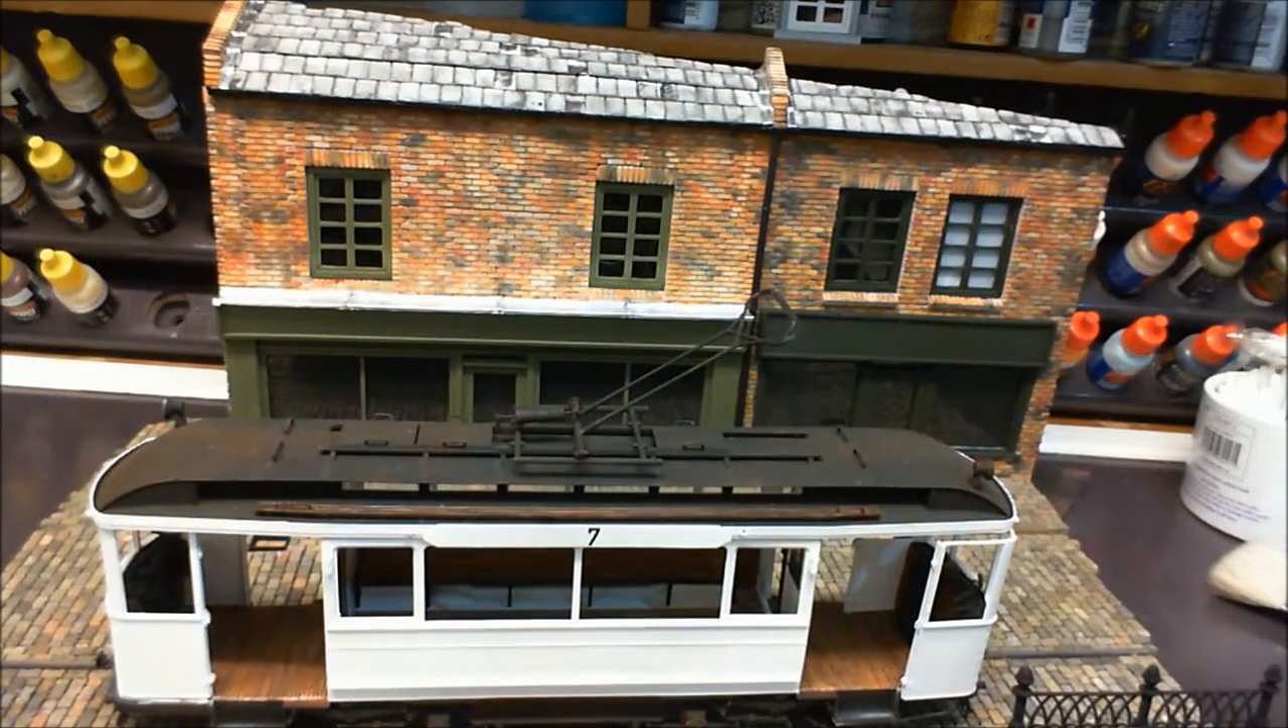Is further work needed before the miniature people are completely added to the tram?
Yes.